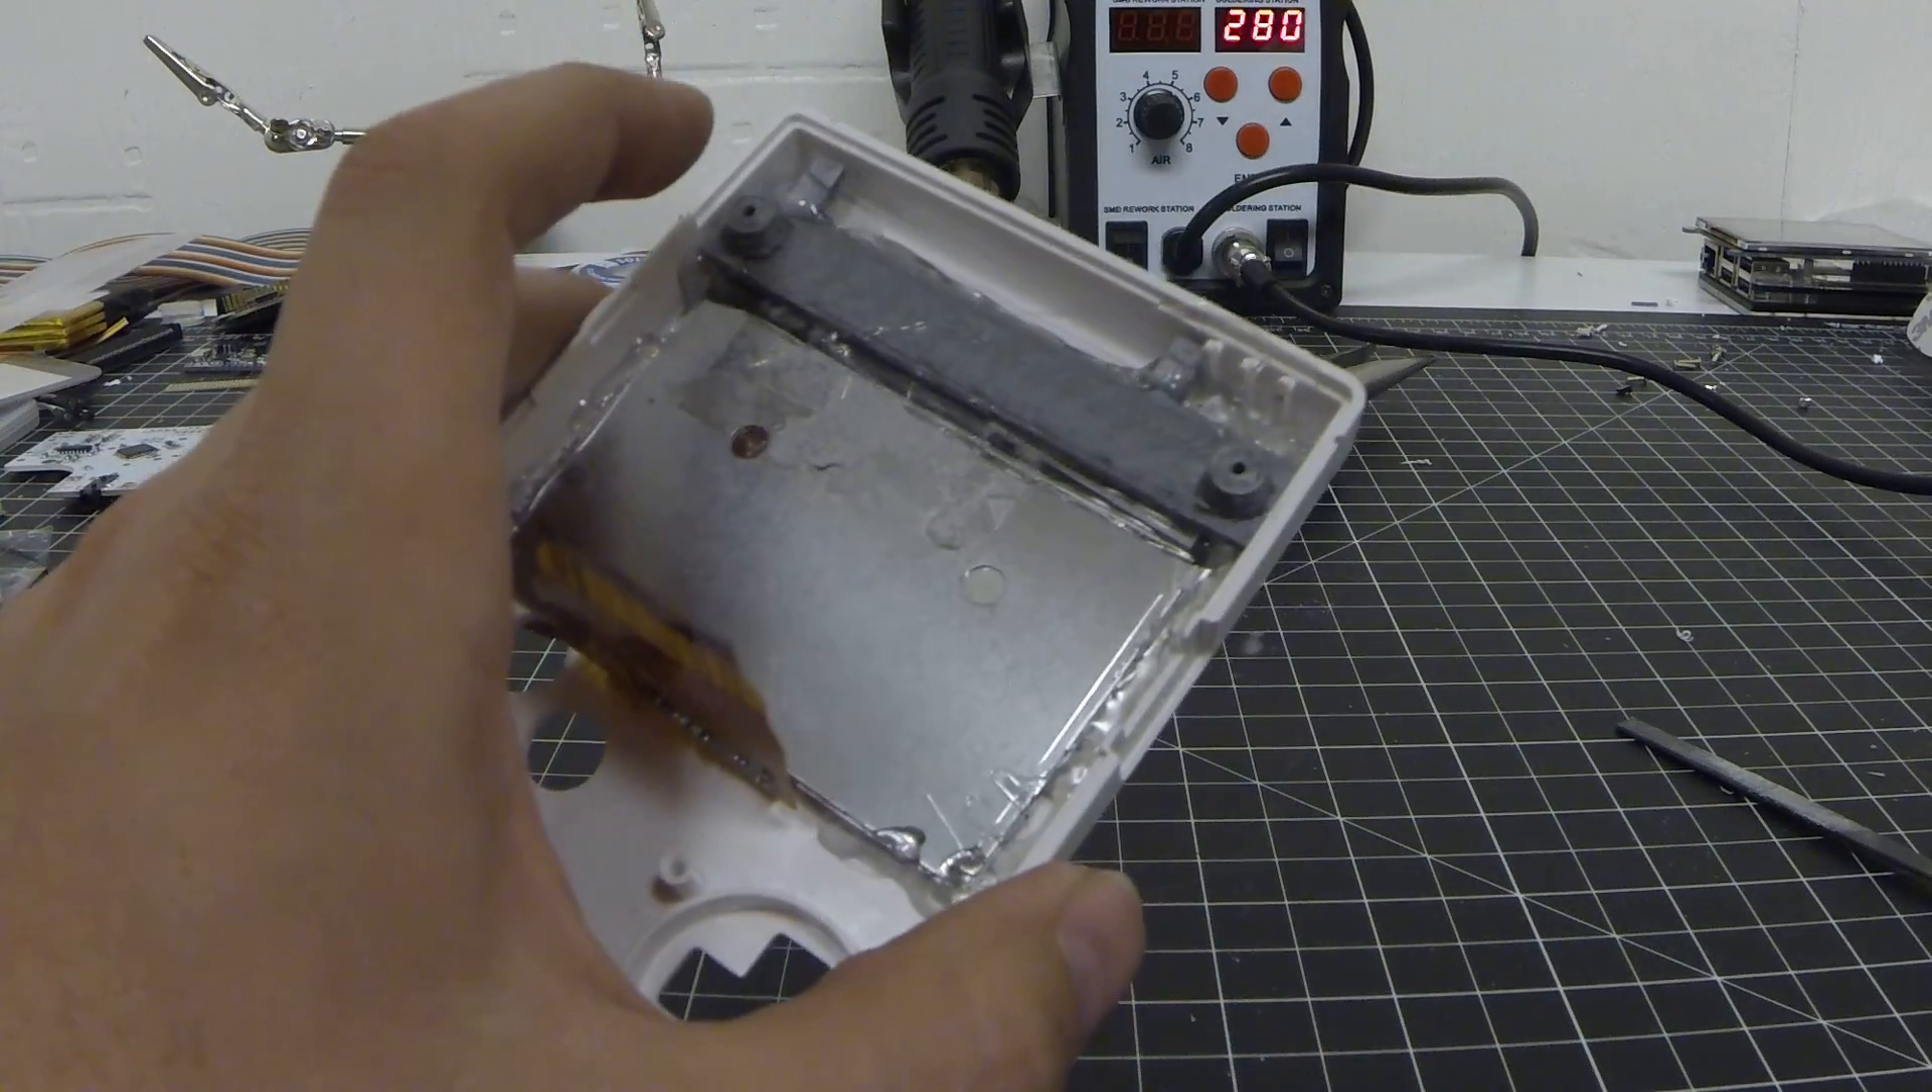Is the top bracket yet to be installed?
No.